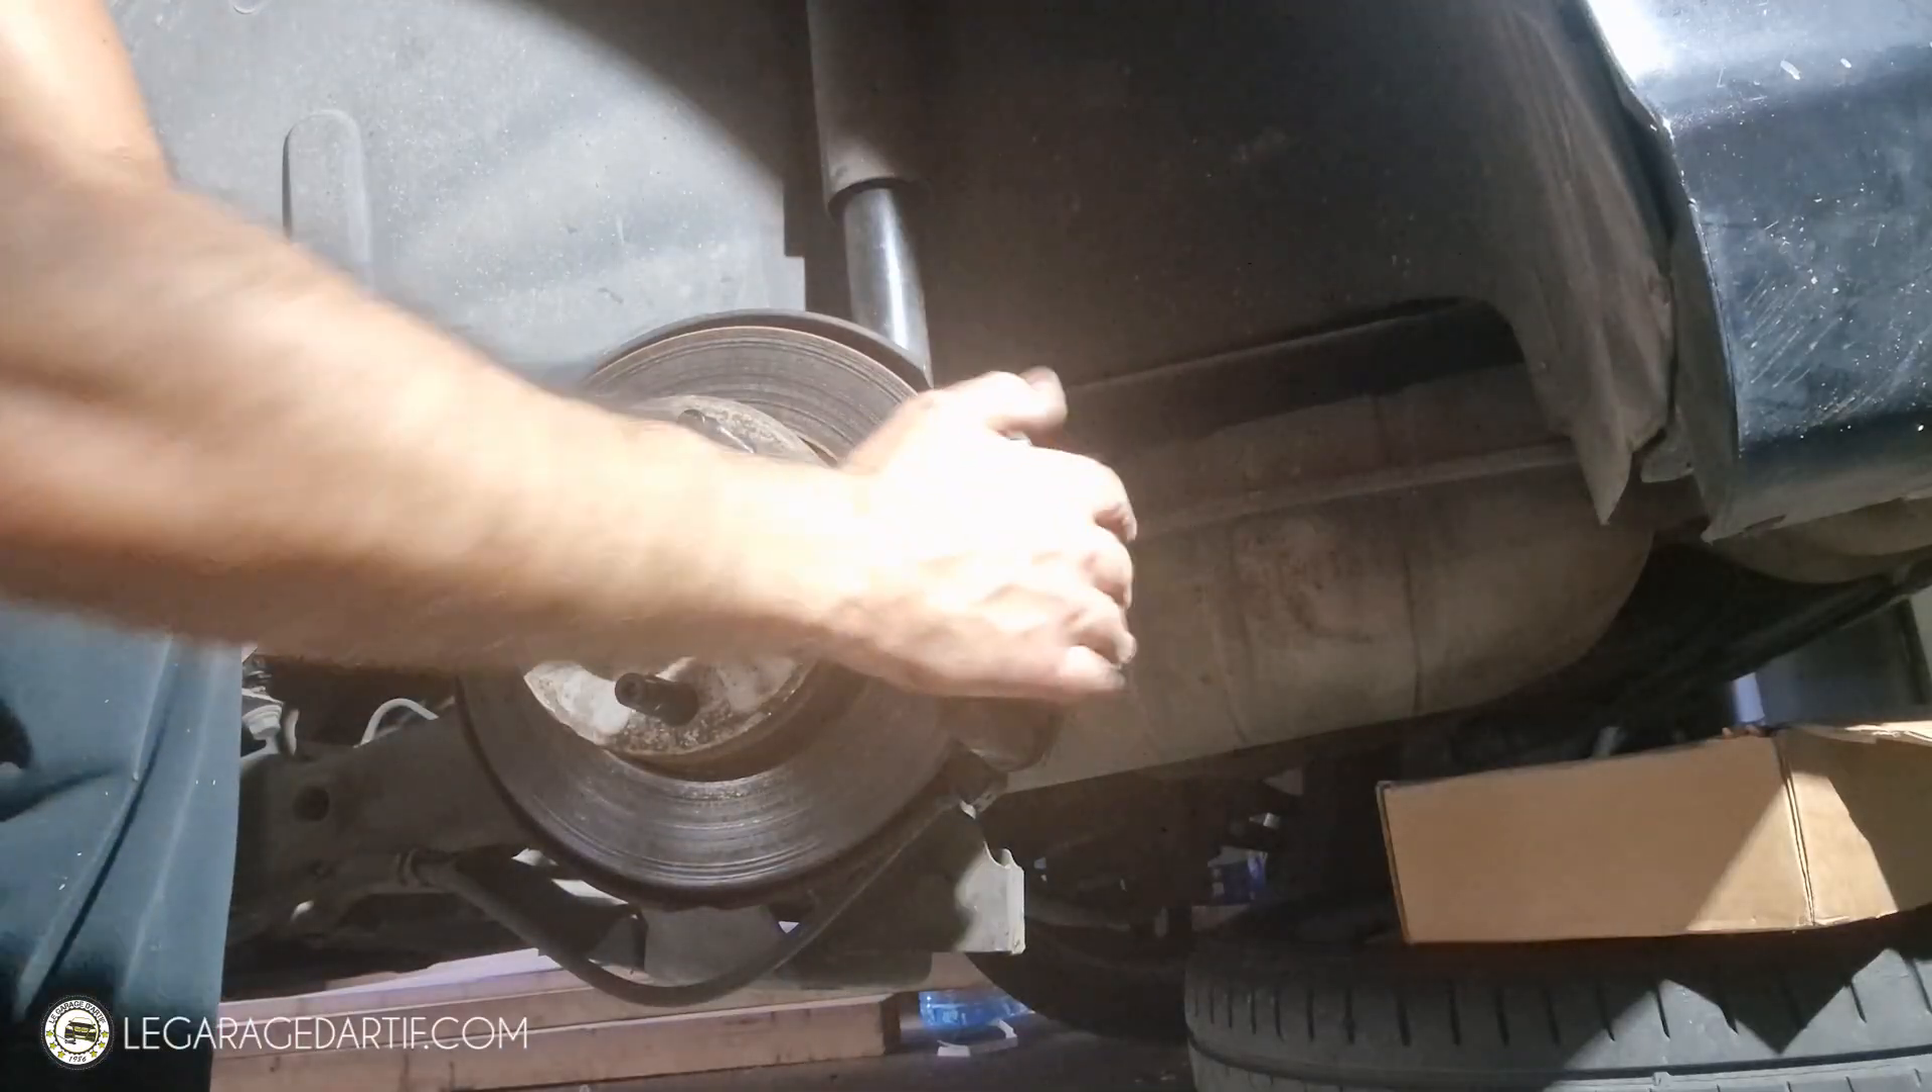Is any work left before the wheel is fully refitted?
Yes.